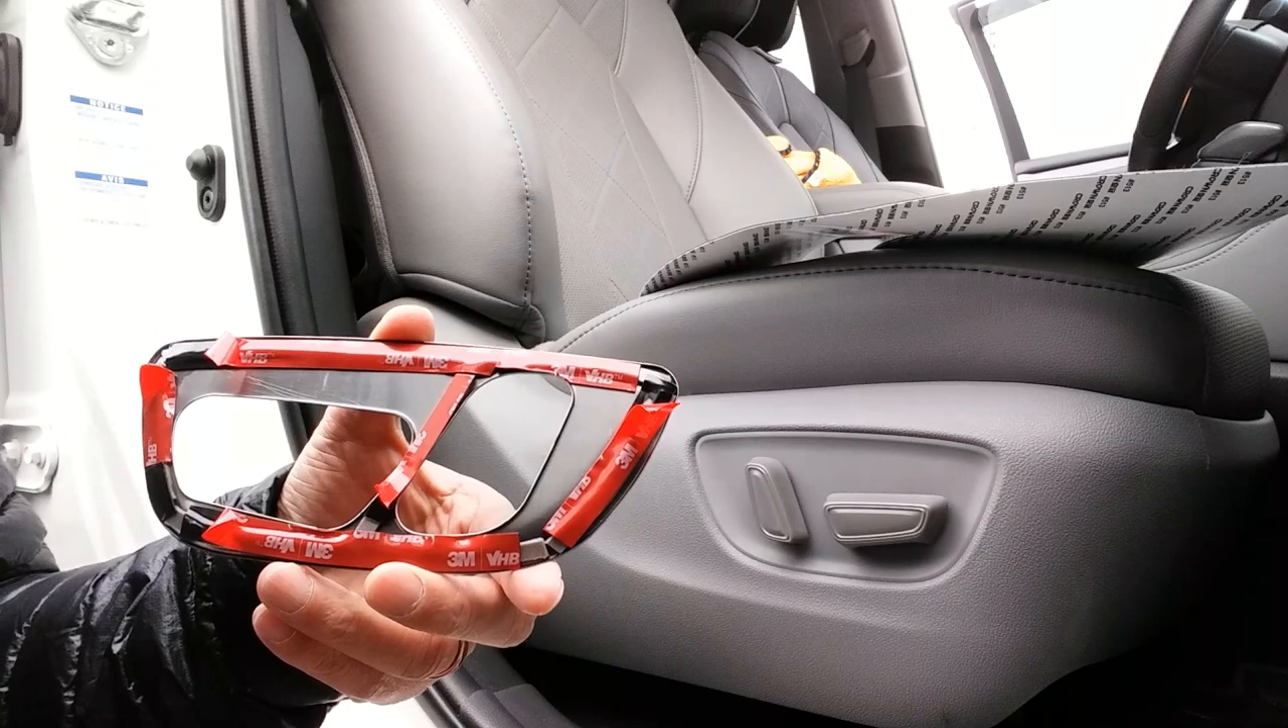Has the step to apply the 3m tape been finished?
Yes.